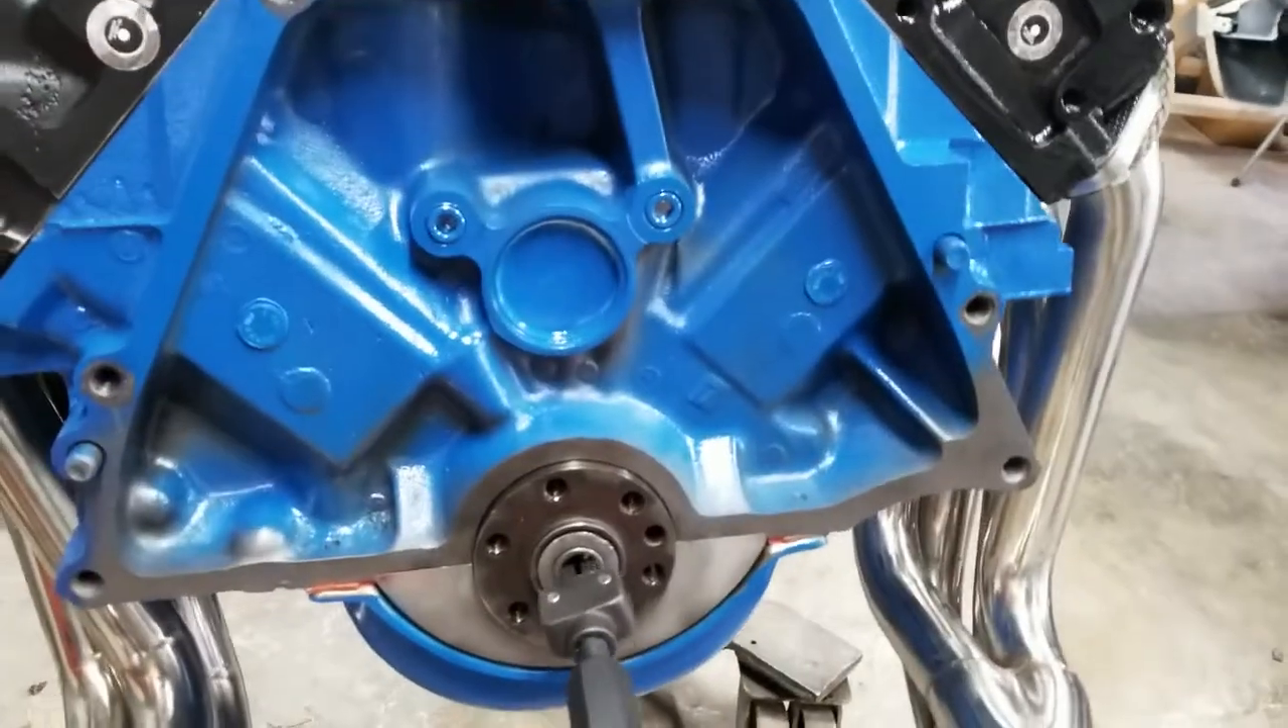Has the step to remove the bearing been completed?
No.